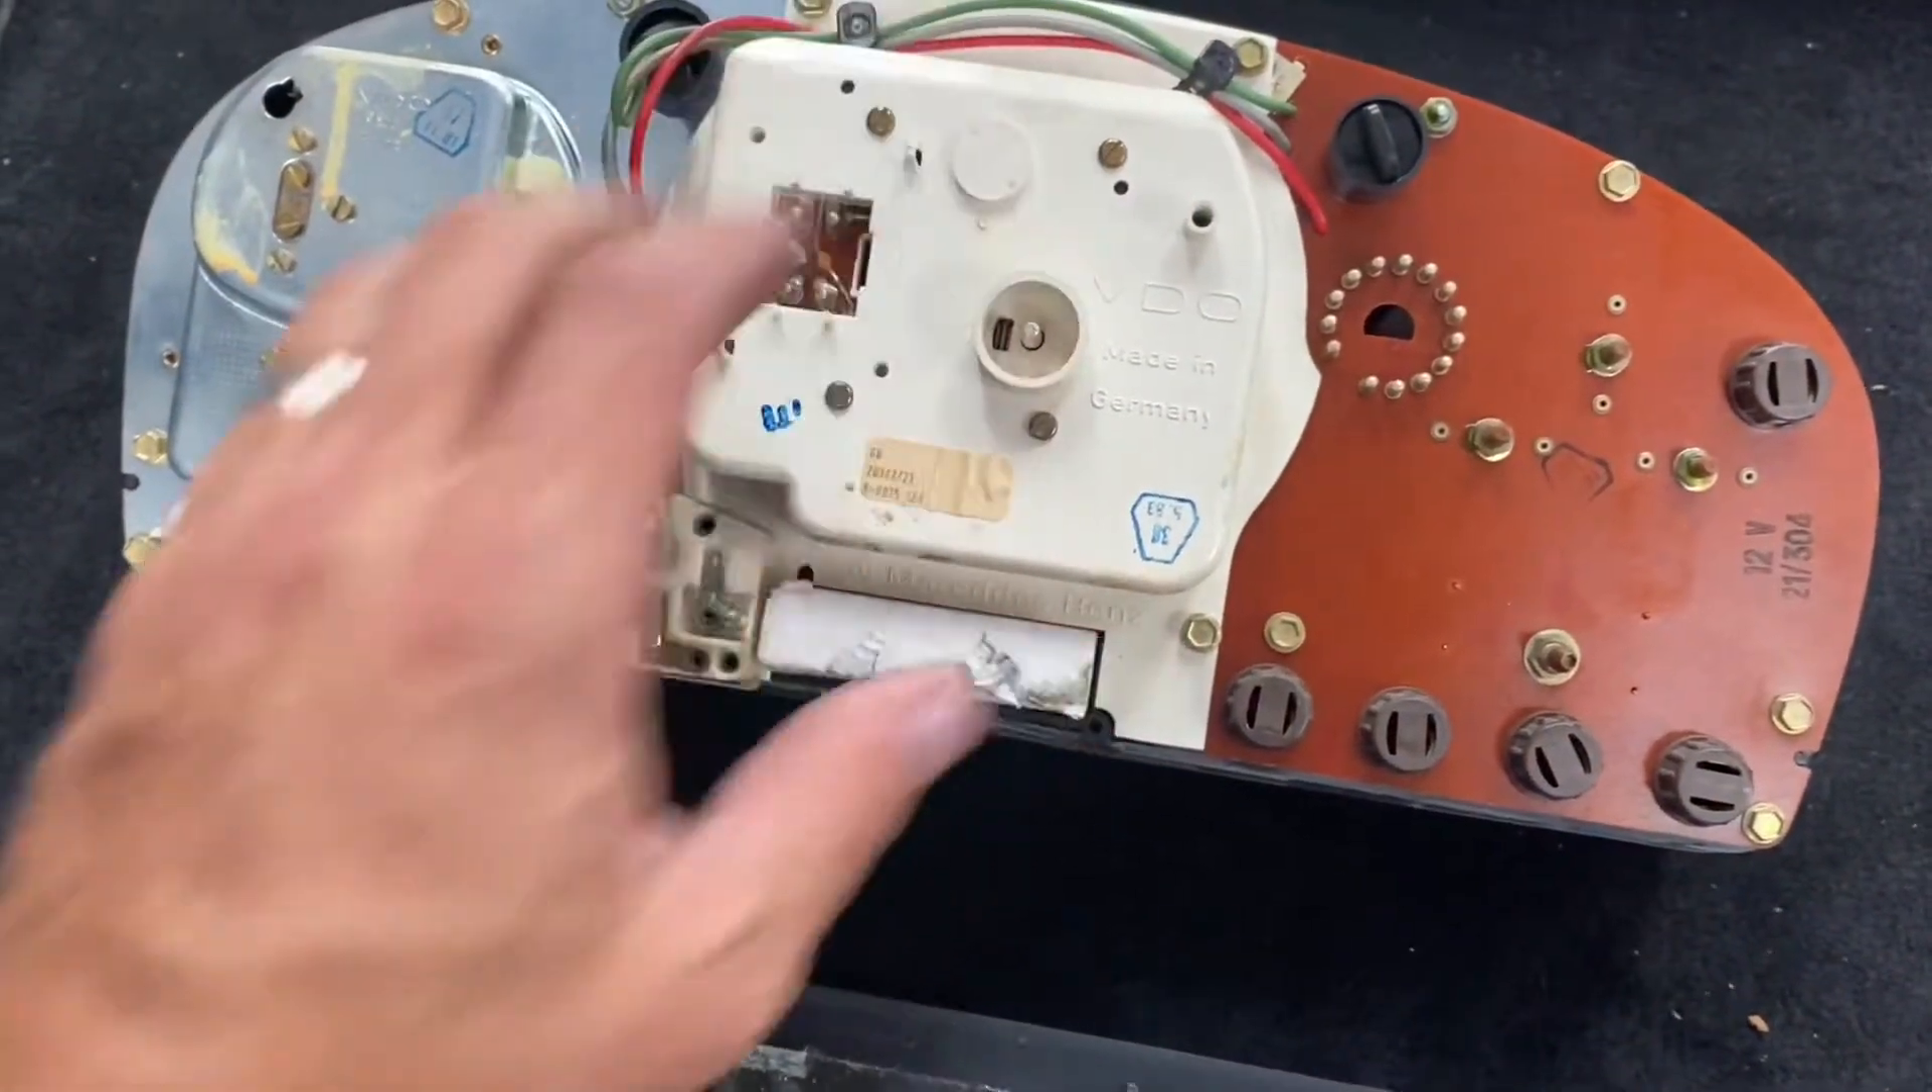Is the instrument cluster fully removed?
Yes.